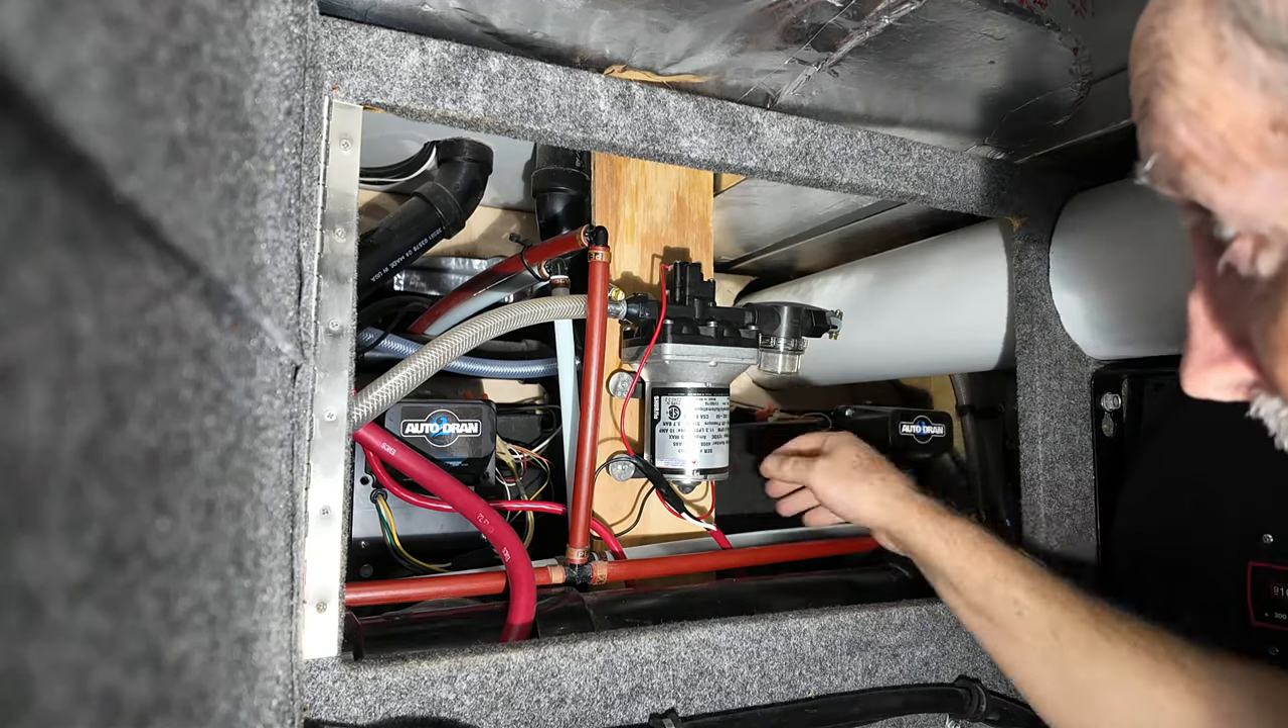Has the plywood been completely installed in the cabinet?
Yes.